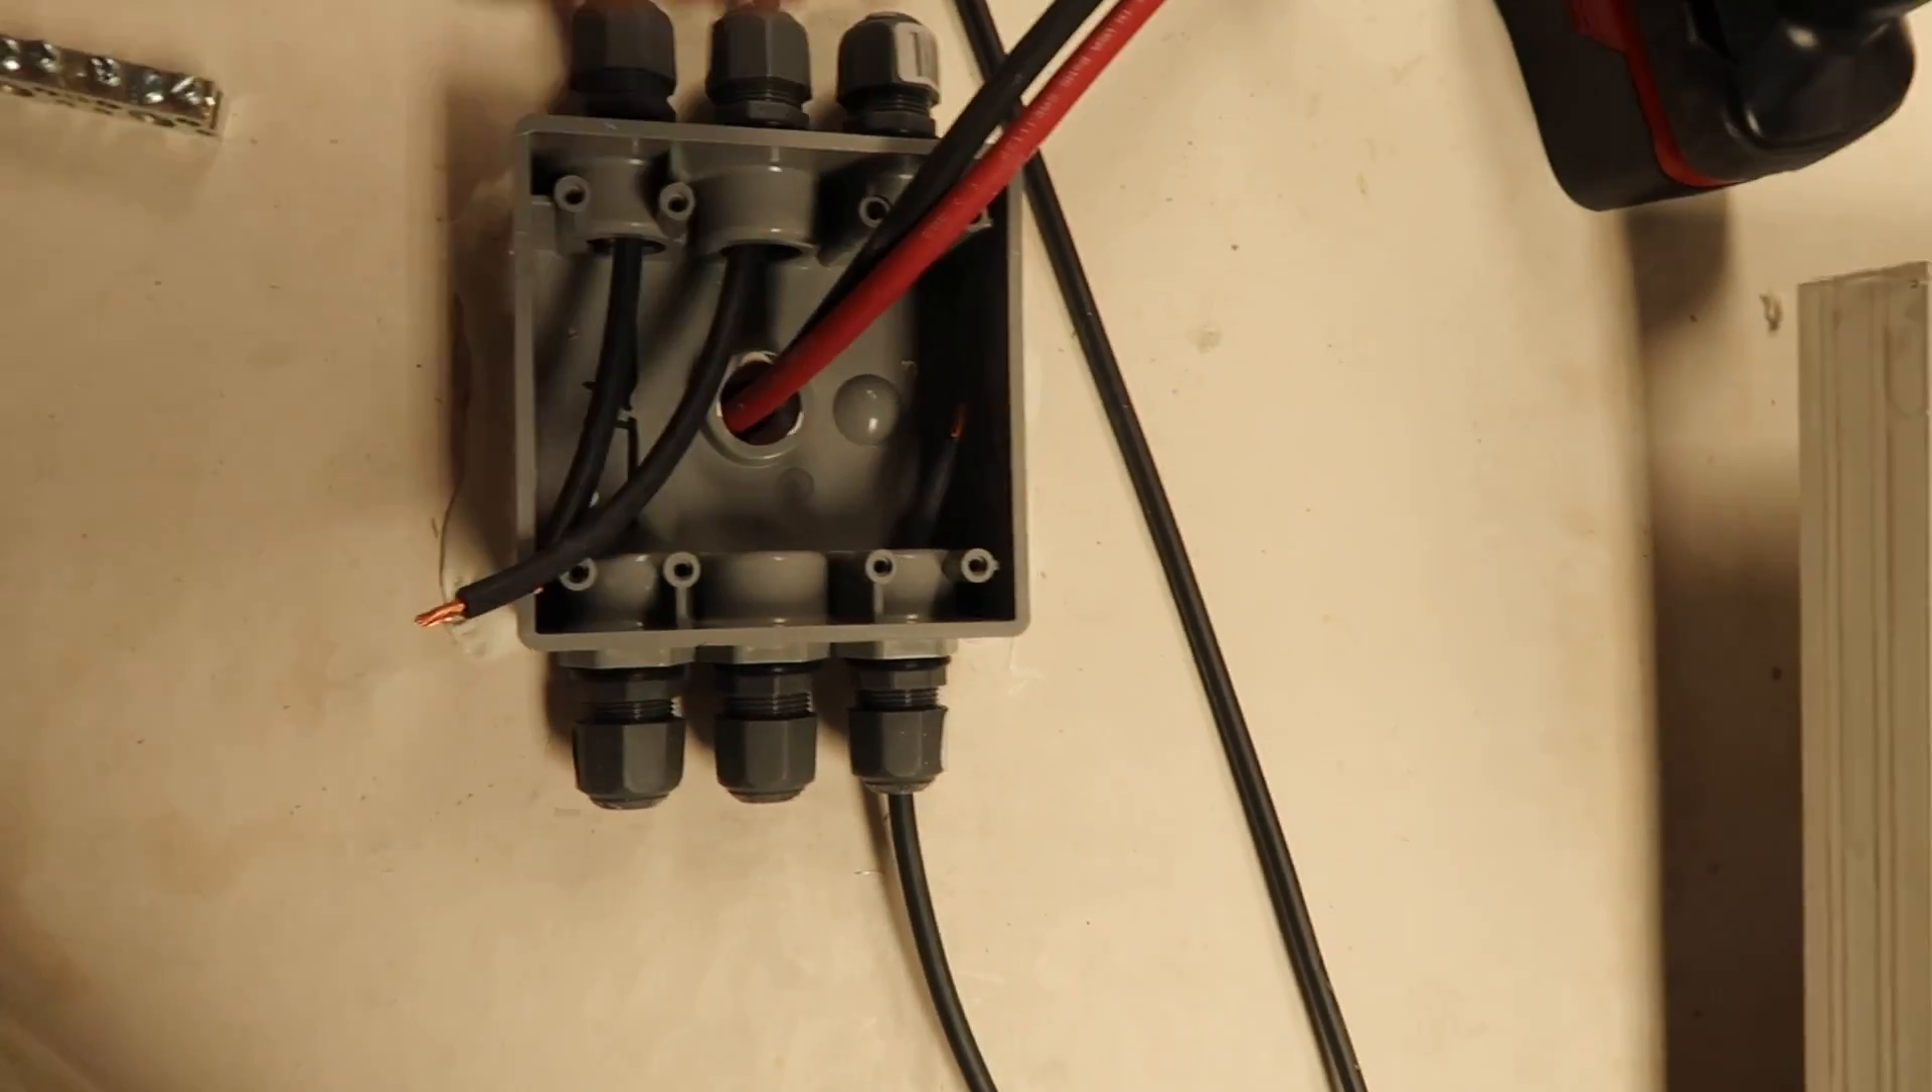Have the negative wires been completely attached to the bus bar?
No.